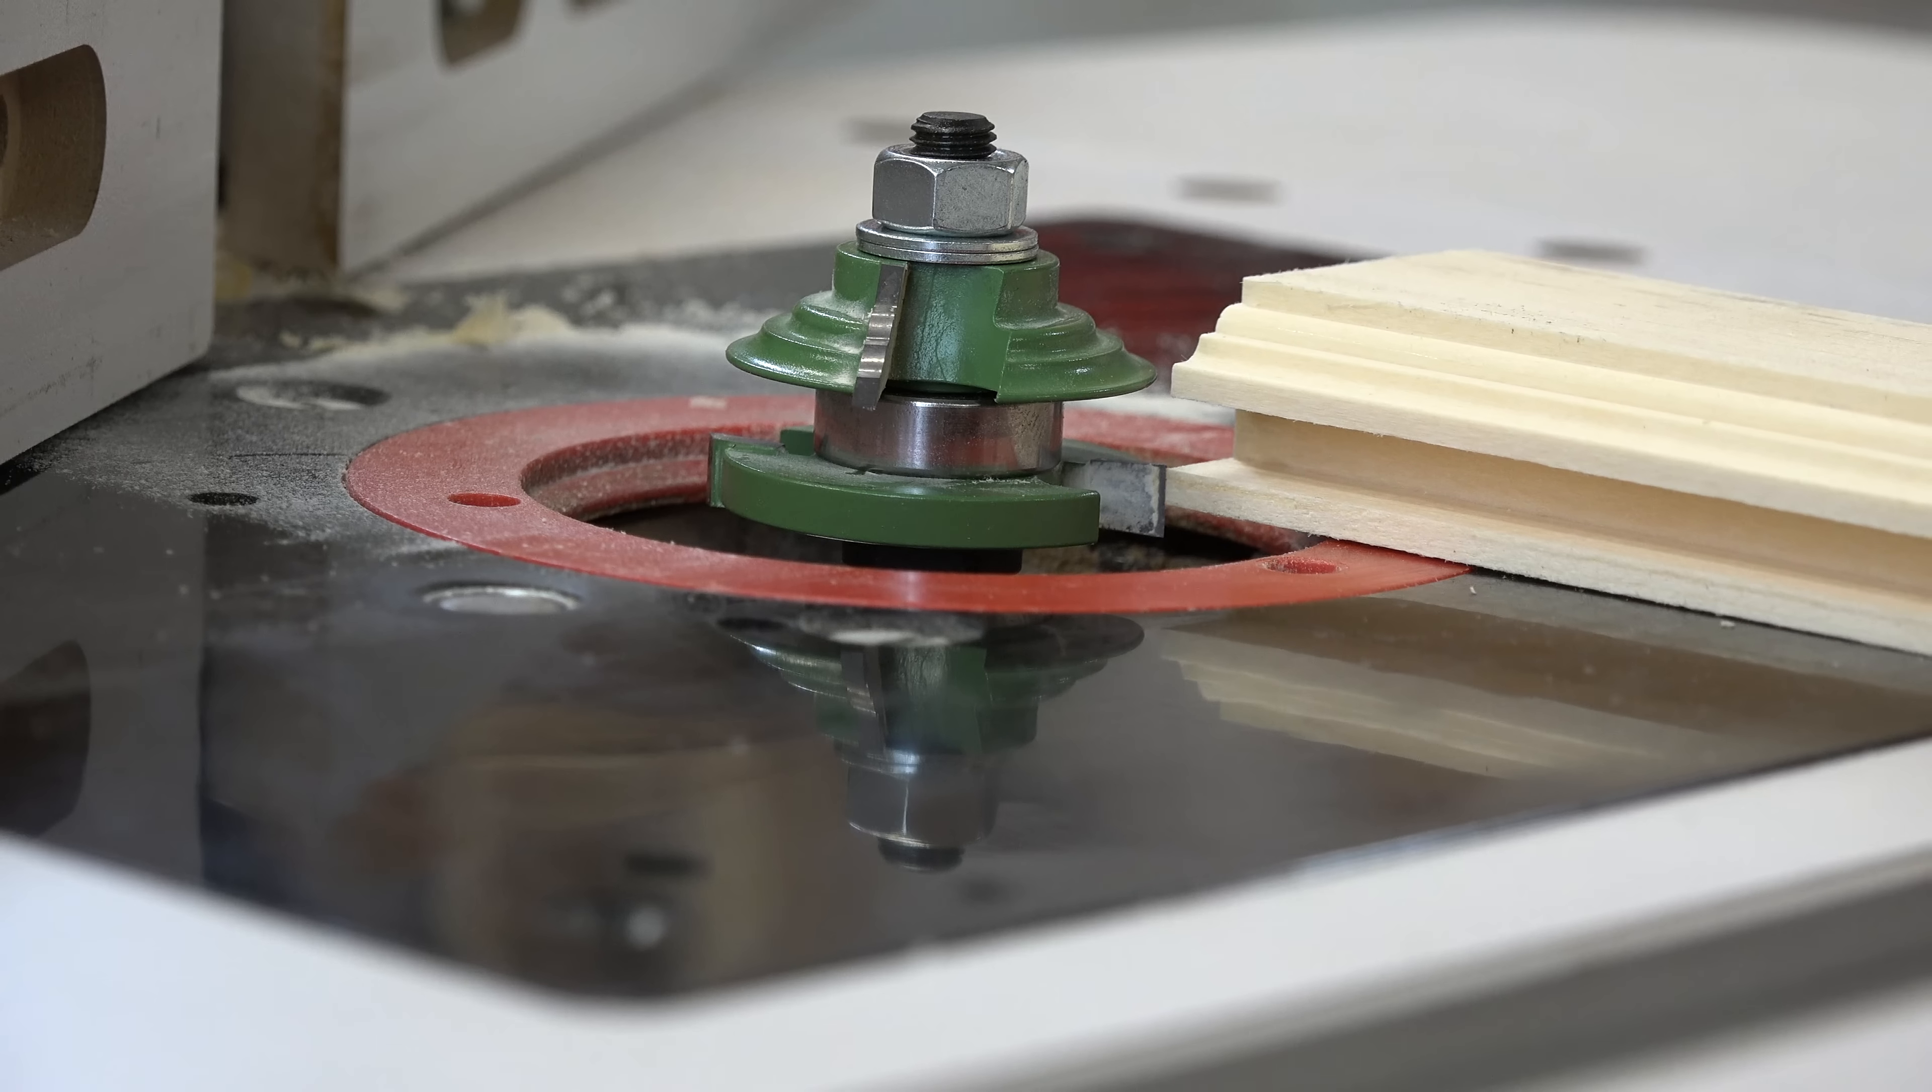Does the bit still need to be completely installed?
No.